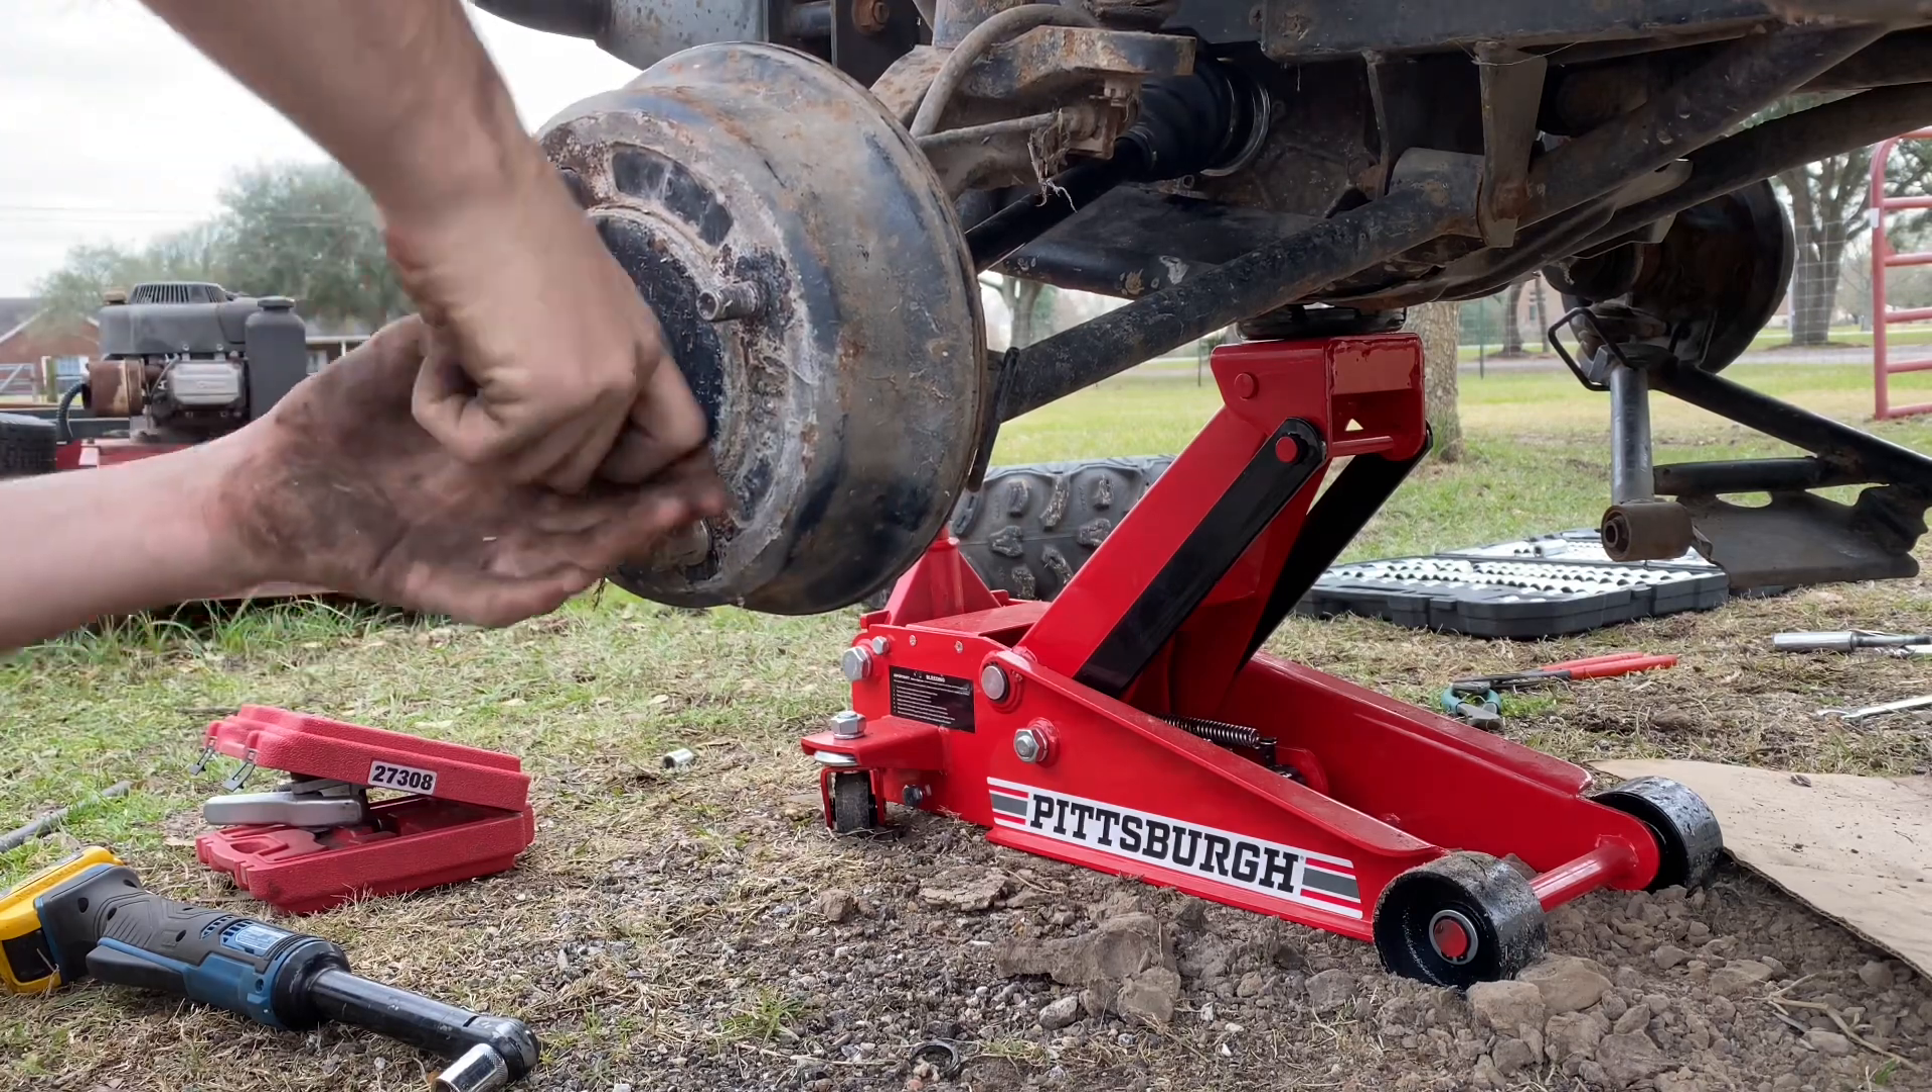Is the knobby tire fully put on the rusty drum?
No.